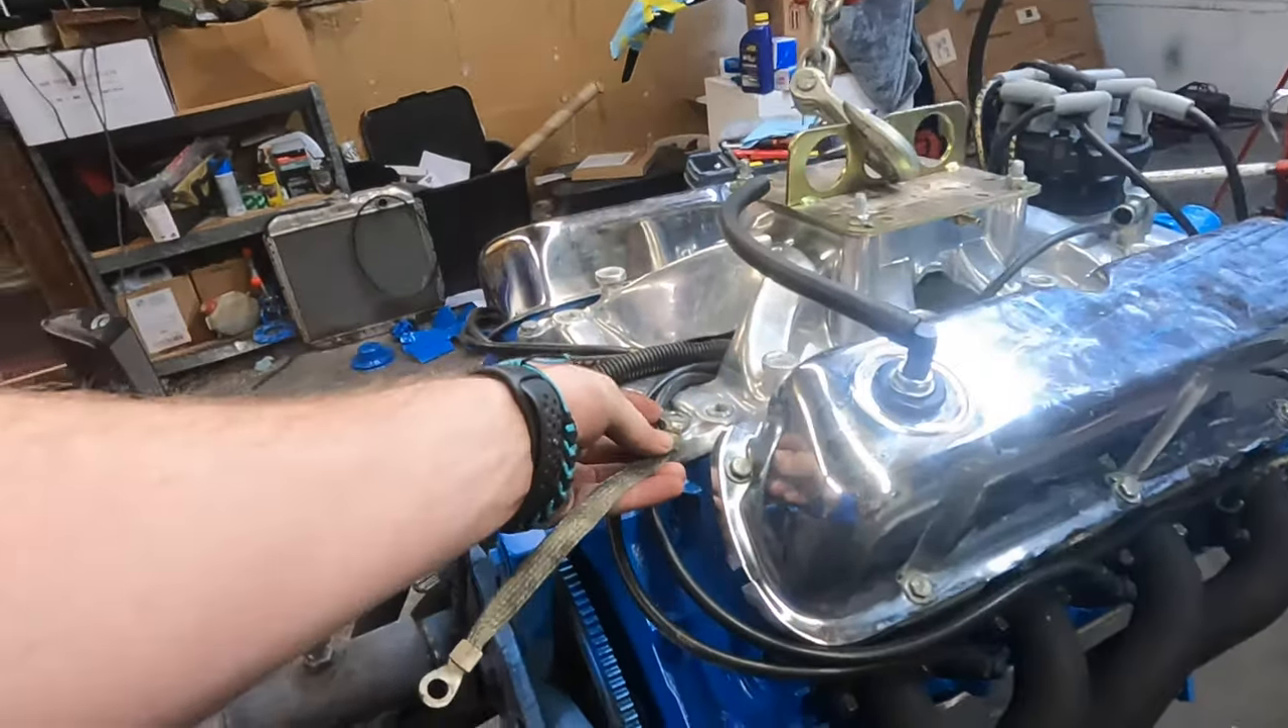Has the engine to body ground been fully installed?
No.